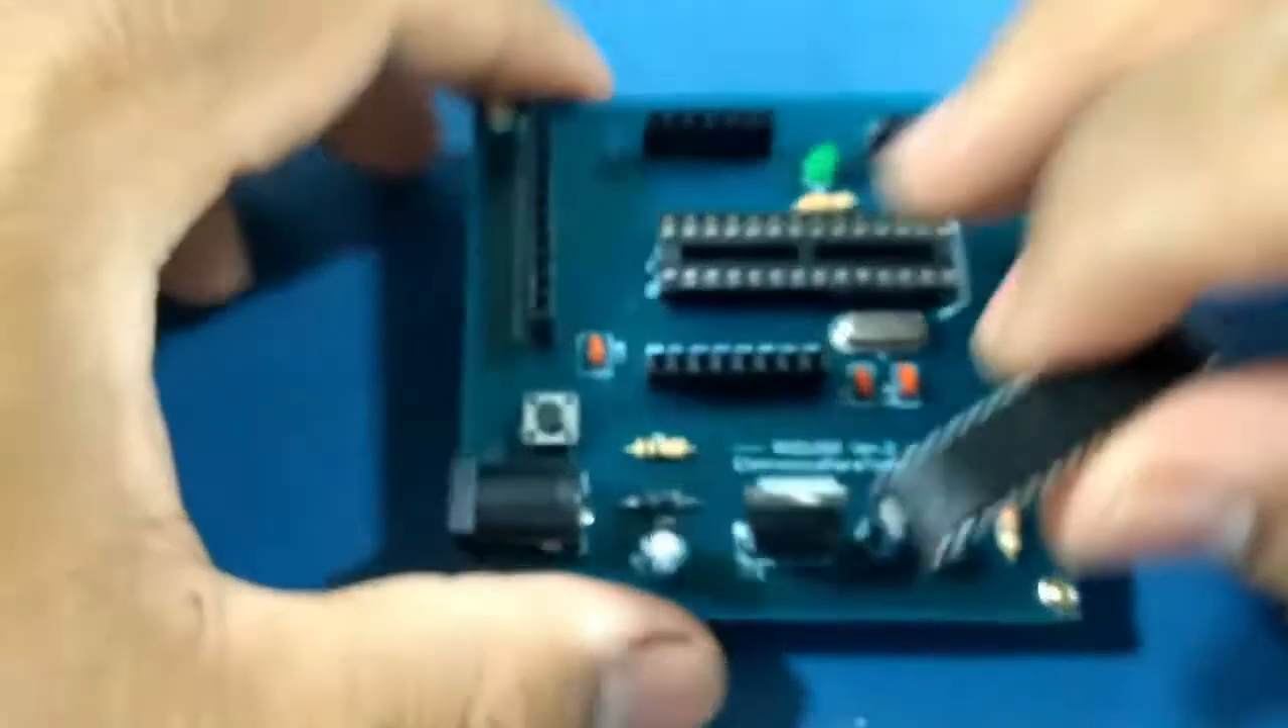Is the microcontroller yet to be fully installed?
Yes.